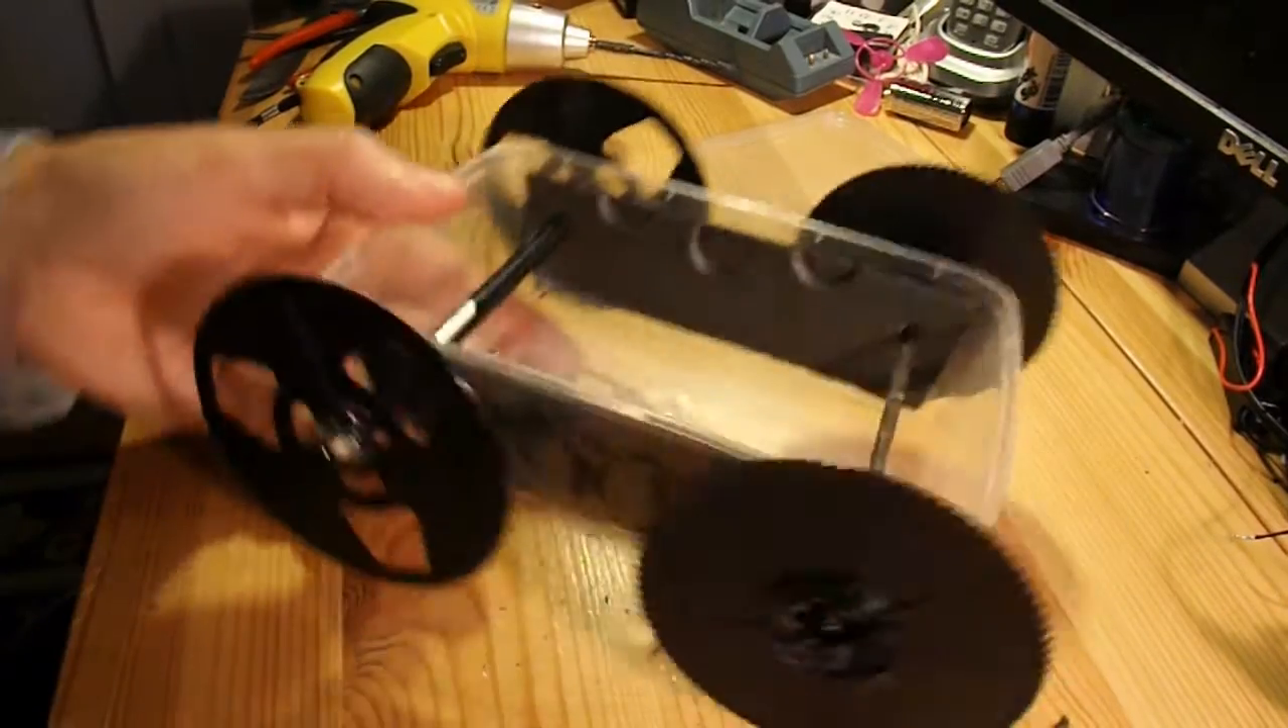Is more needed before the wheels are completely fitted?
No.